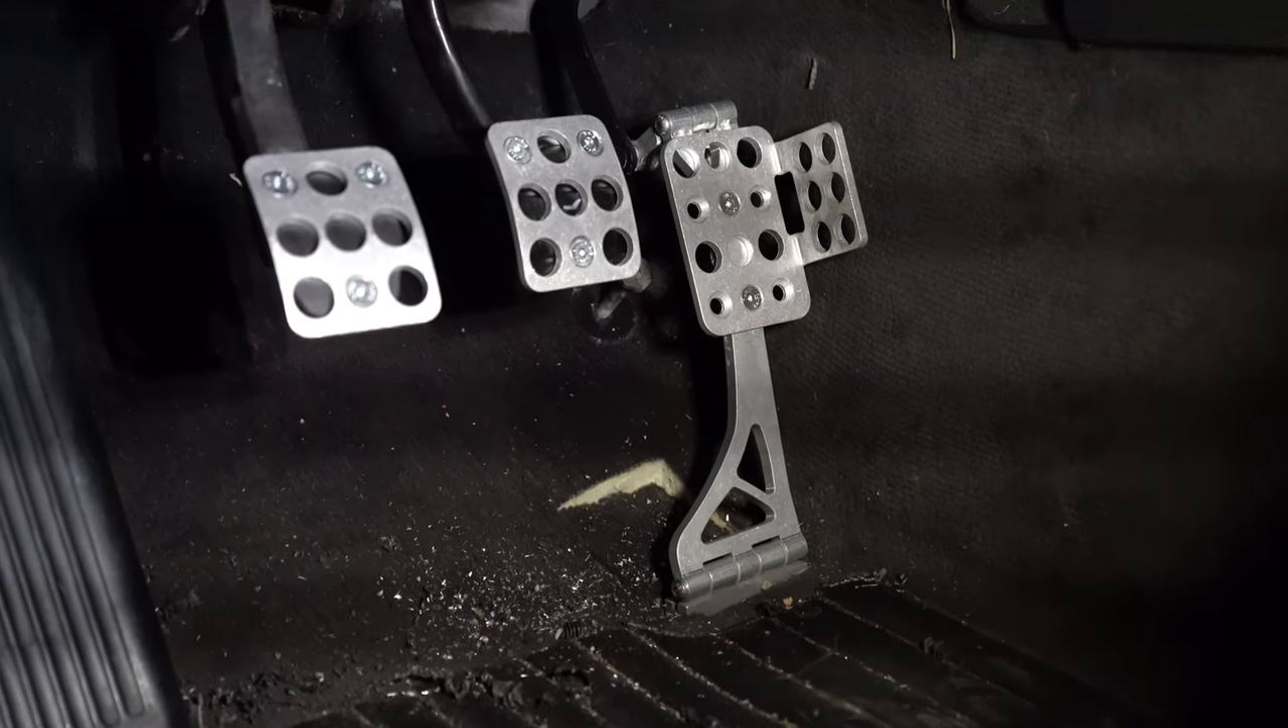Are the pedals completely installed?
Yes.